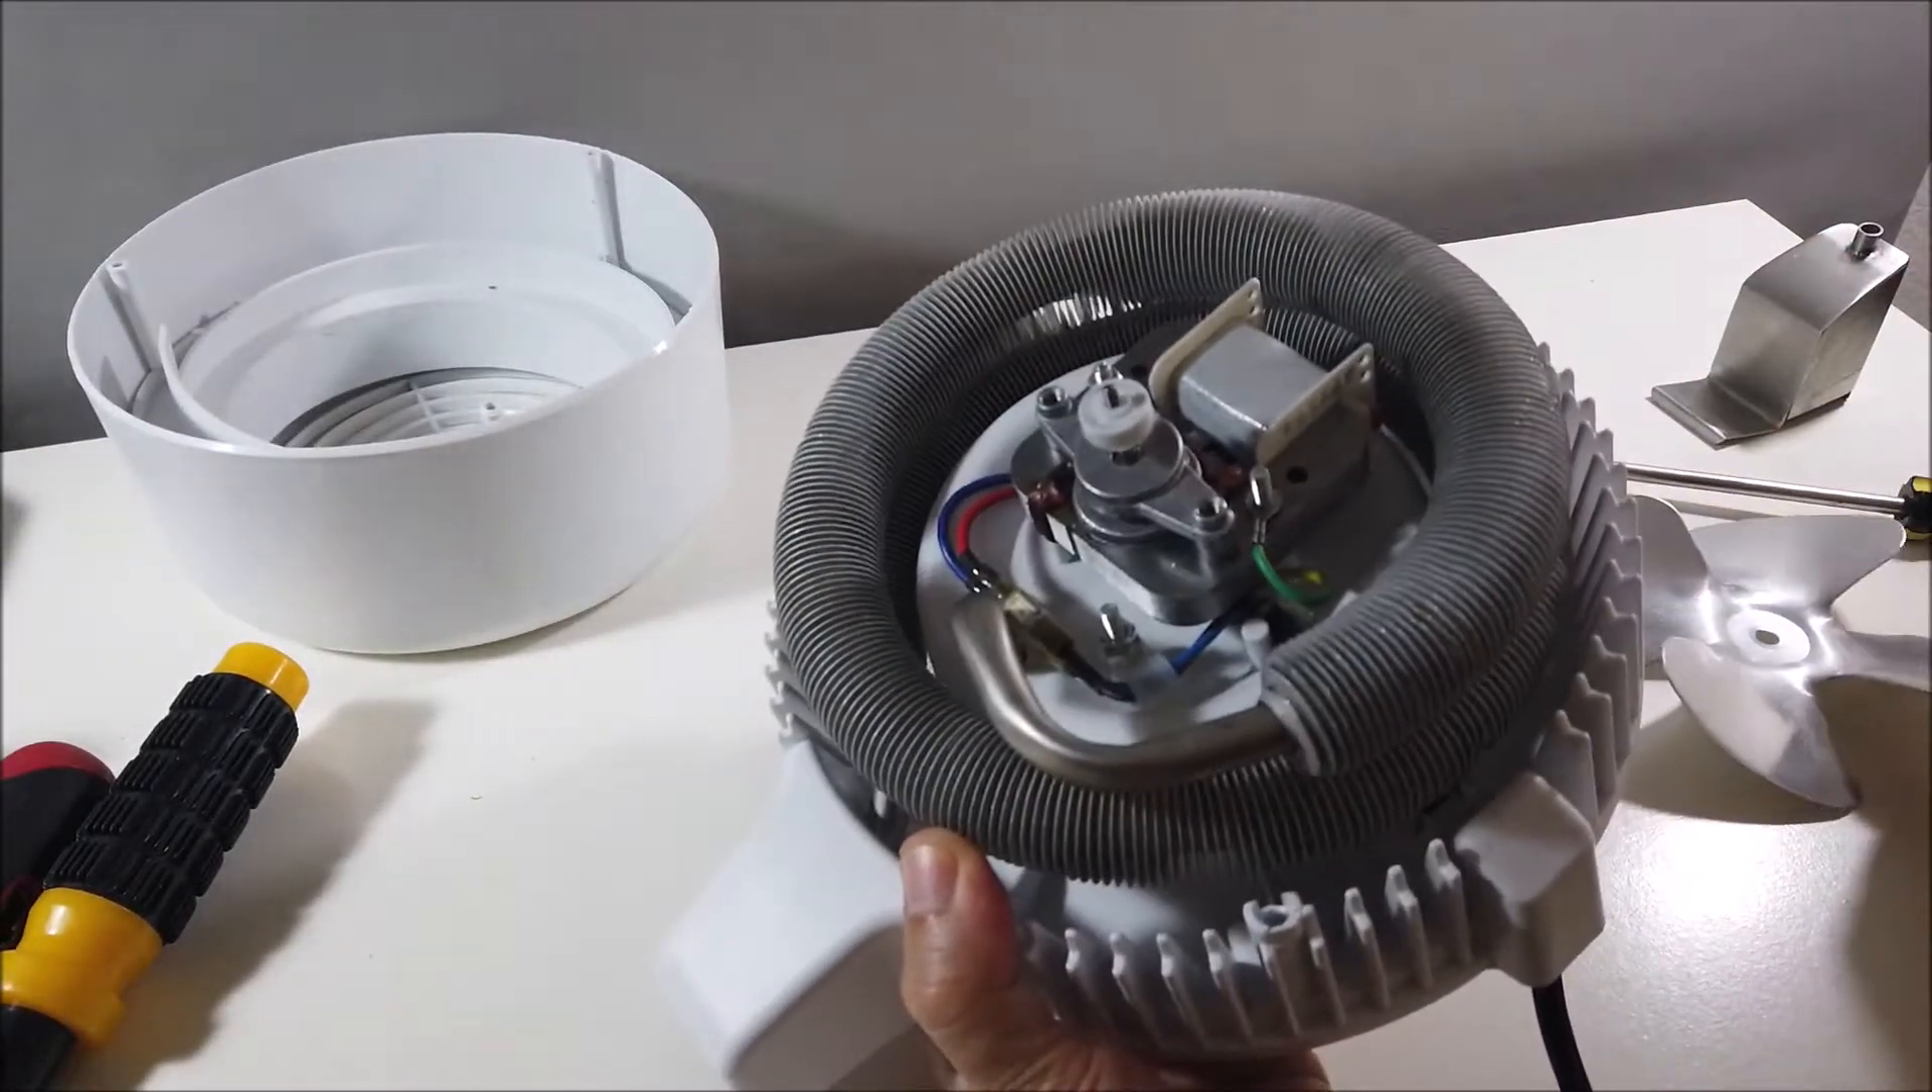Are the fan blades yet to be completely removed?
No.